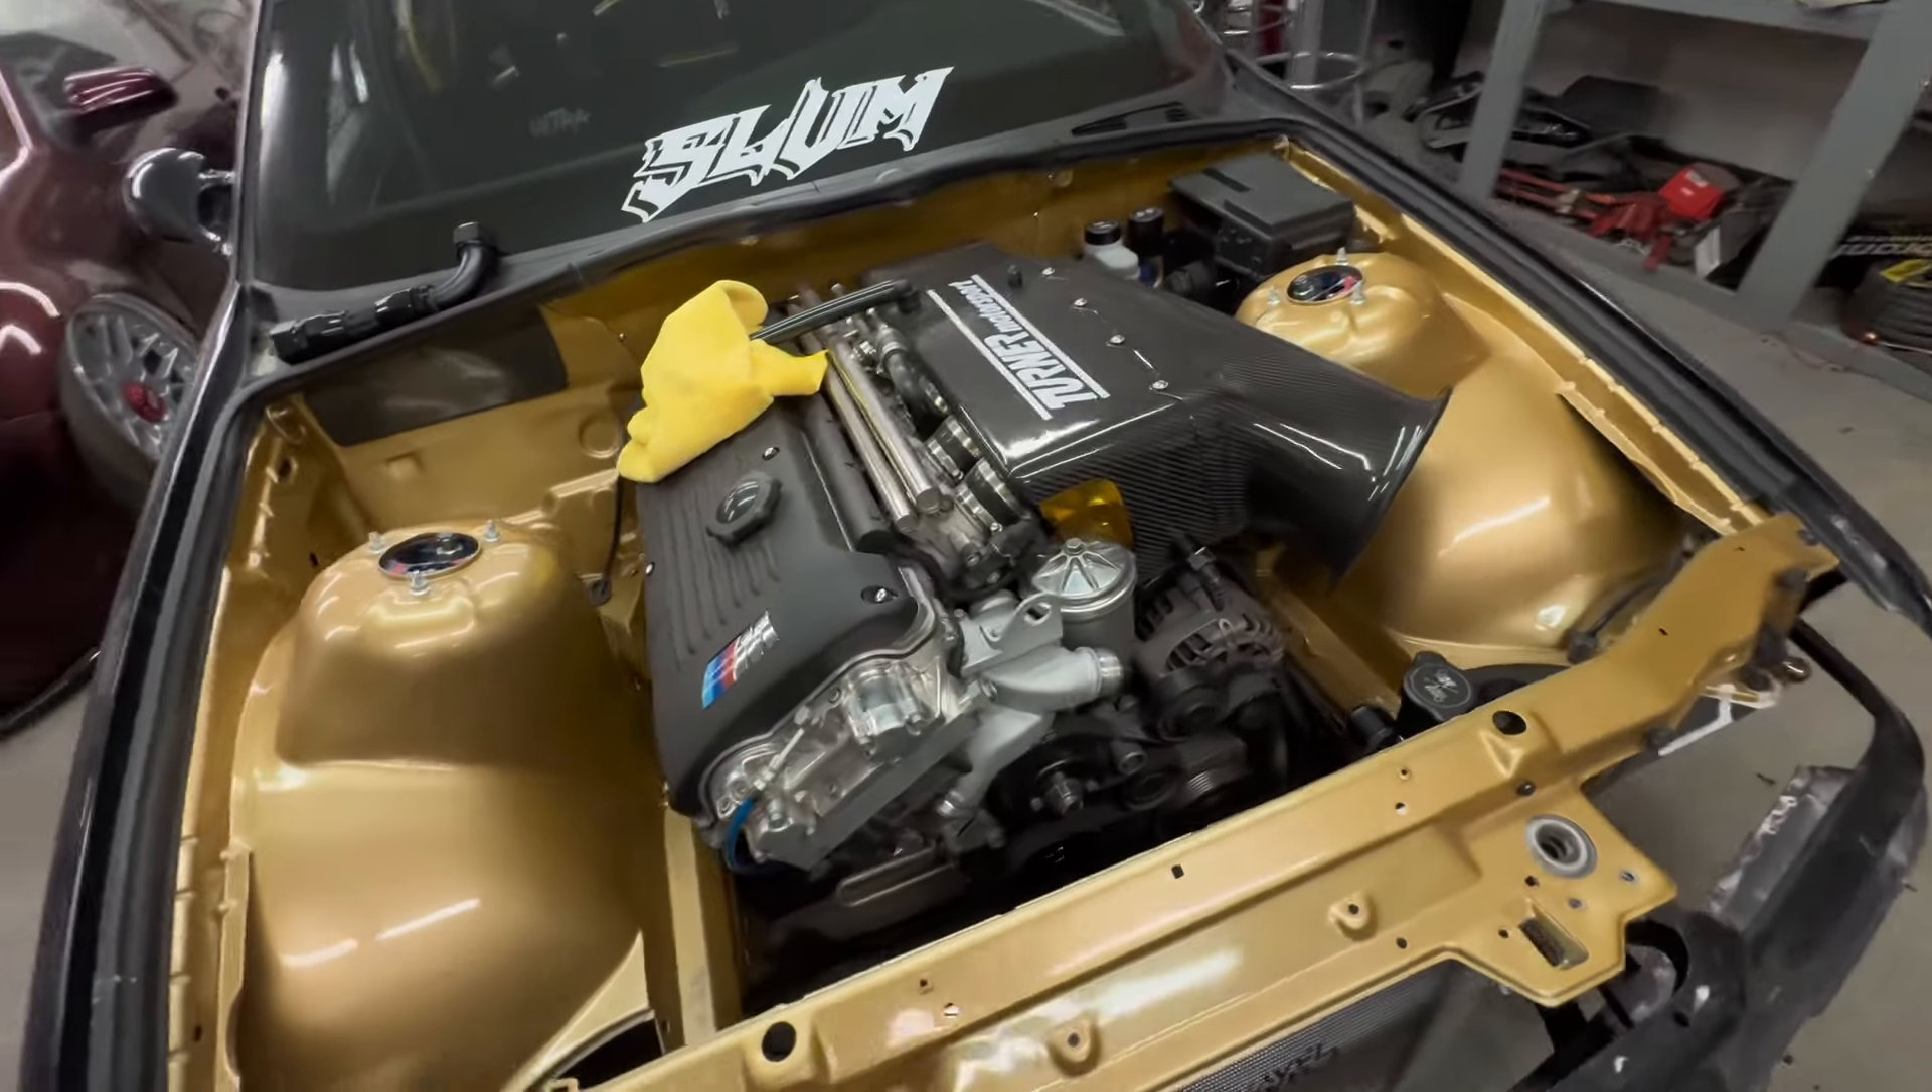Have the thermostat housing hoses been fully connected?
No.